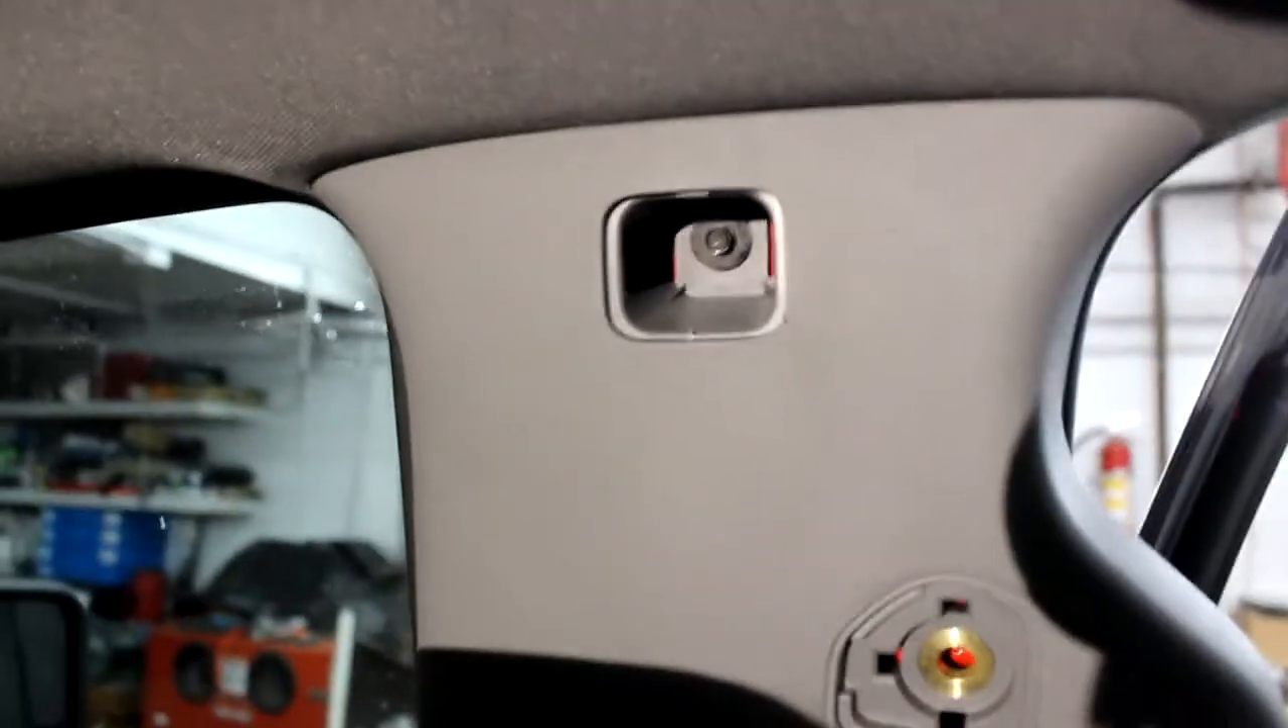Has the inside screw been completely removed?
No.